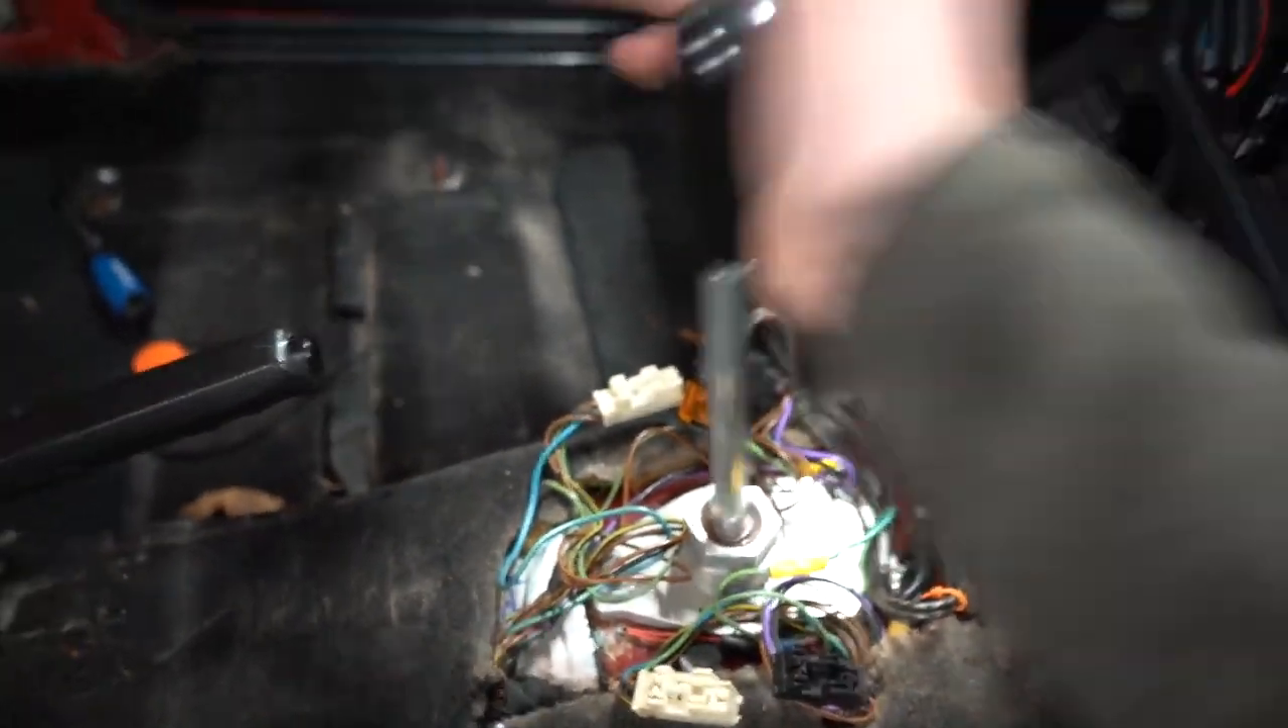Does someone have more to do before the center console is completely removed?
No.